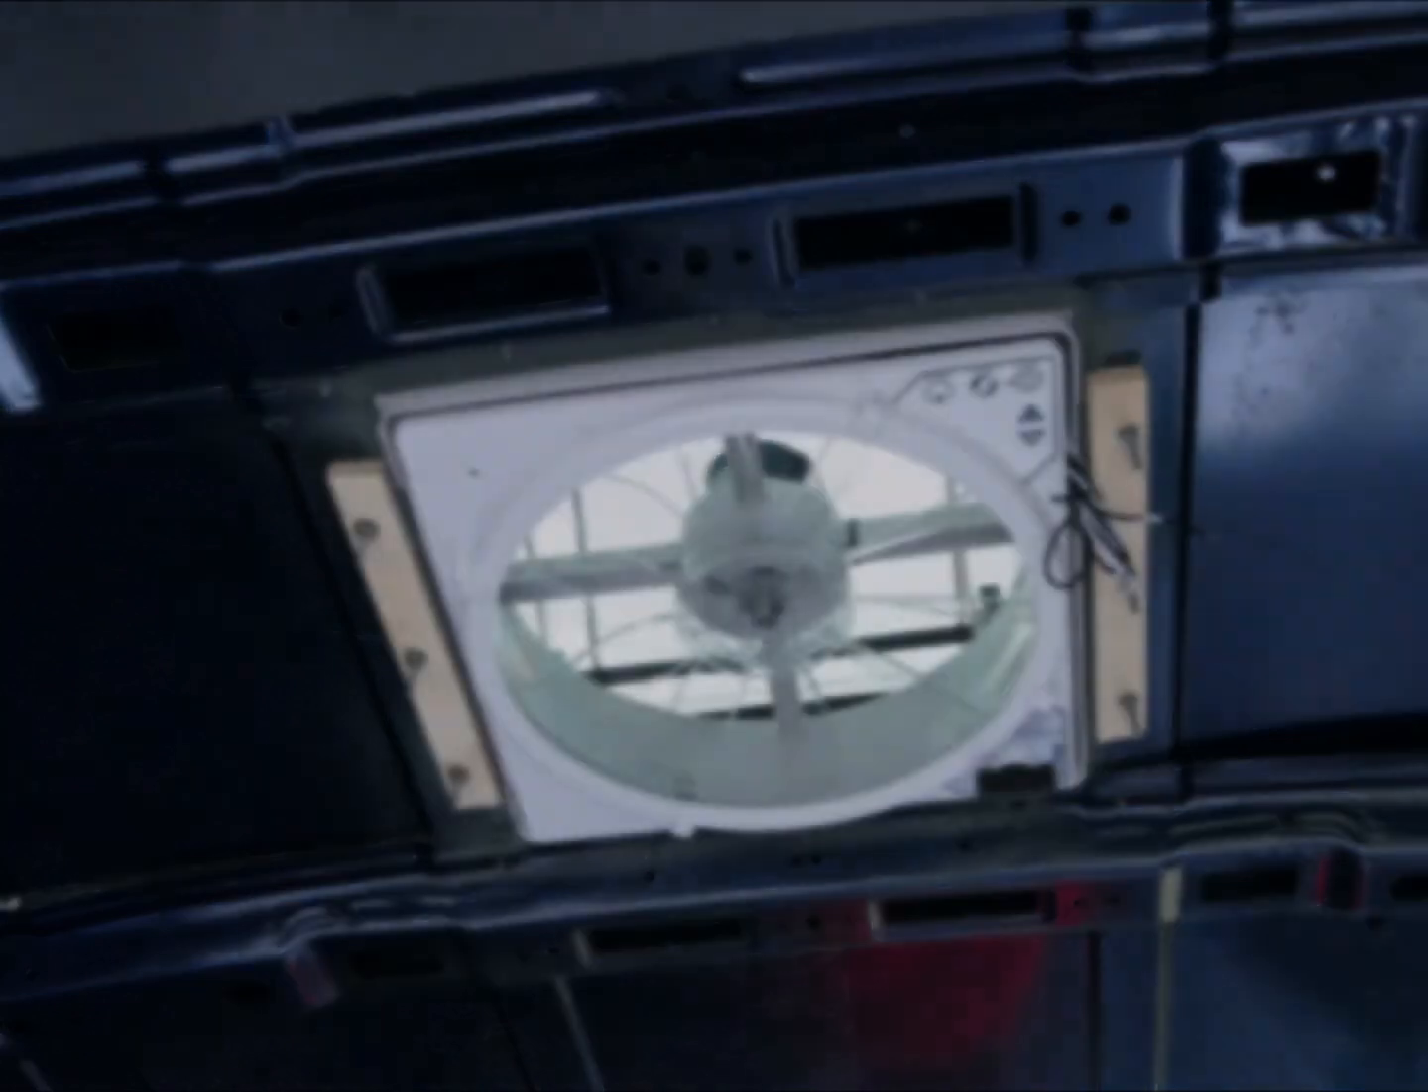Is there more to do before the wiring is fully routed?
Yes.